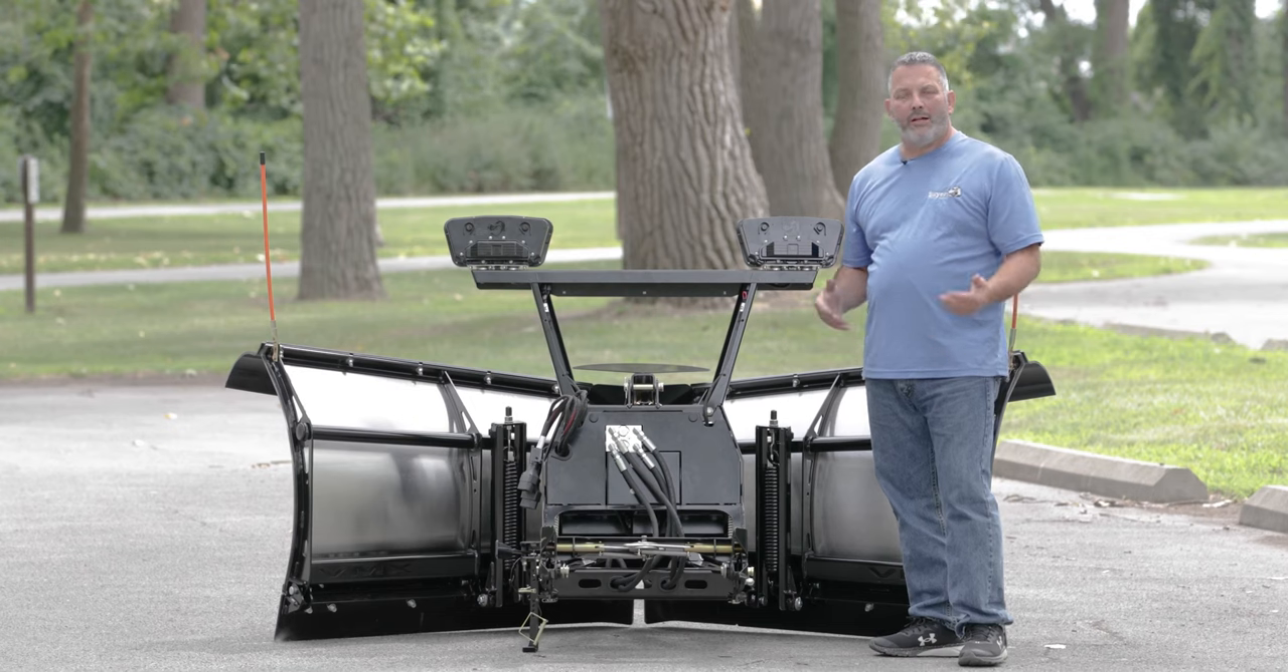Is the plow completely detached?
Yes.